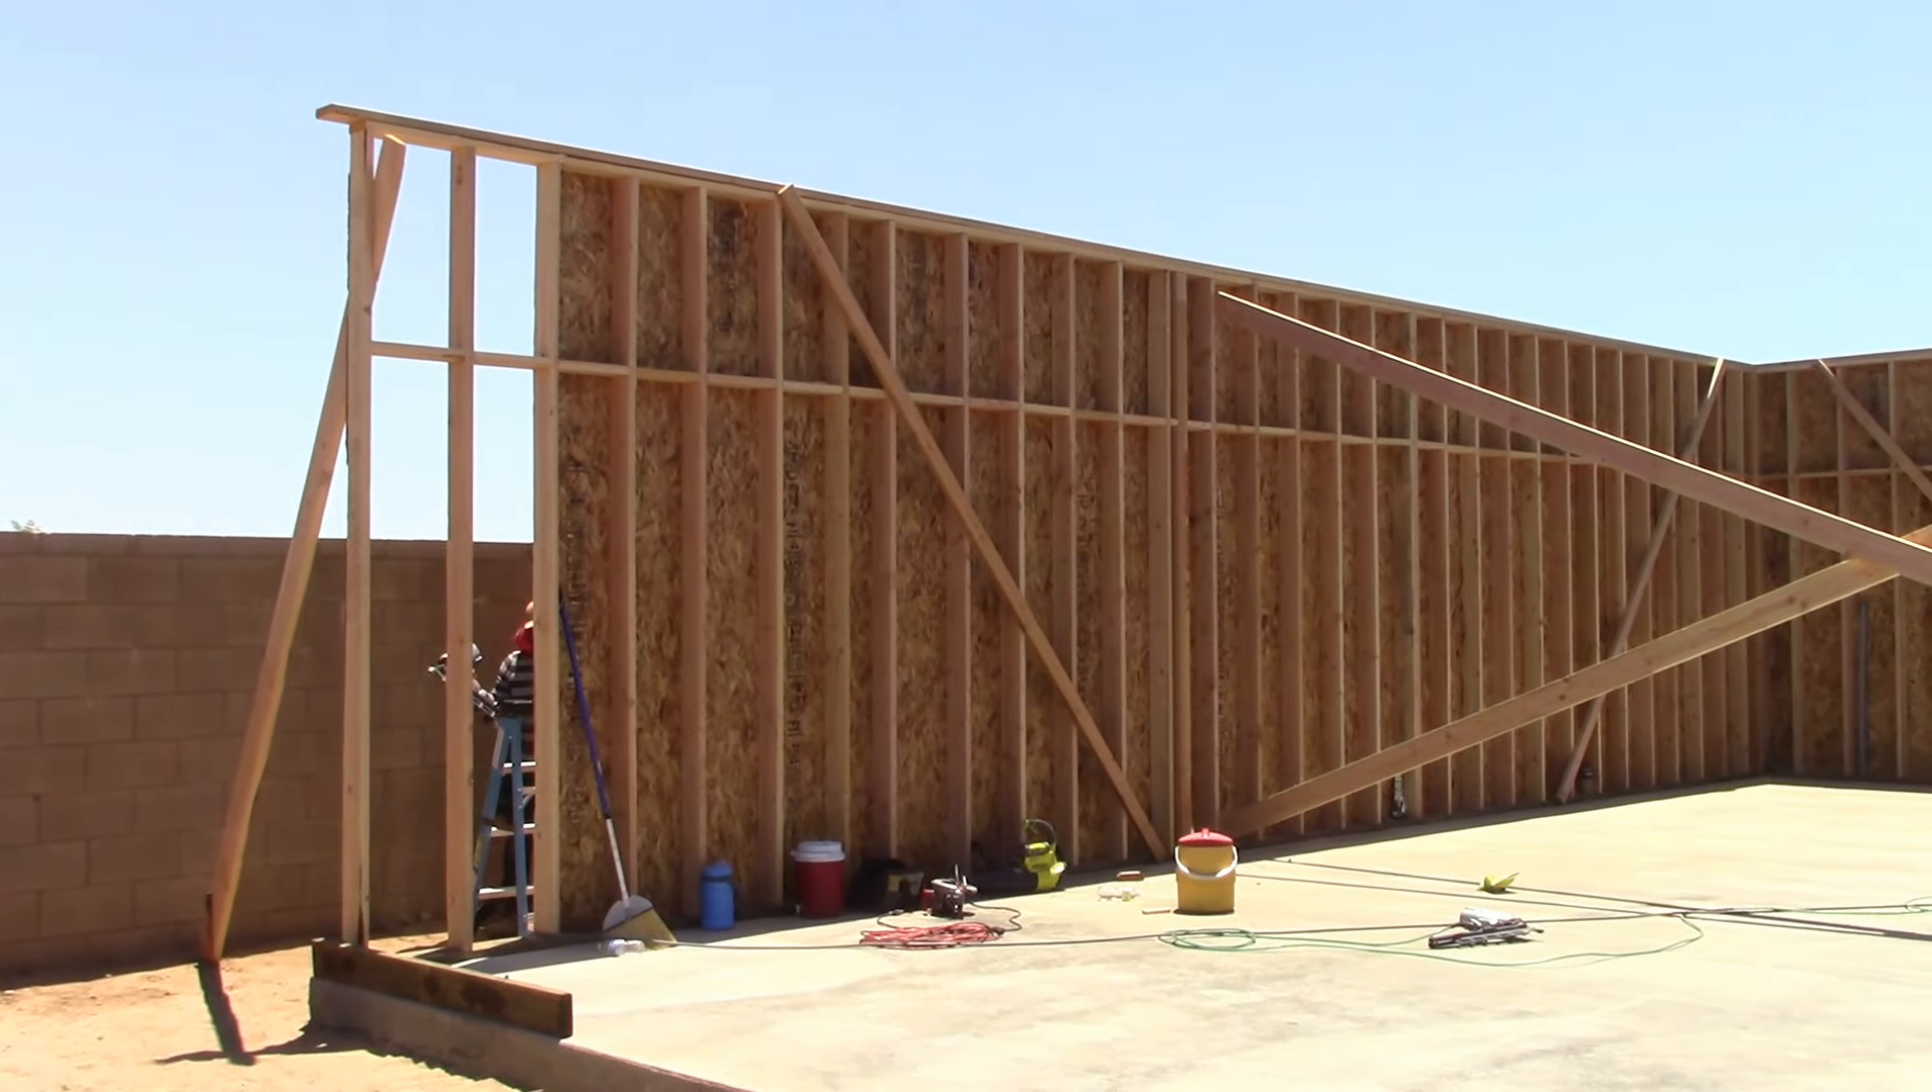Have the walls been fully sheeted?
No.